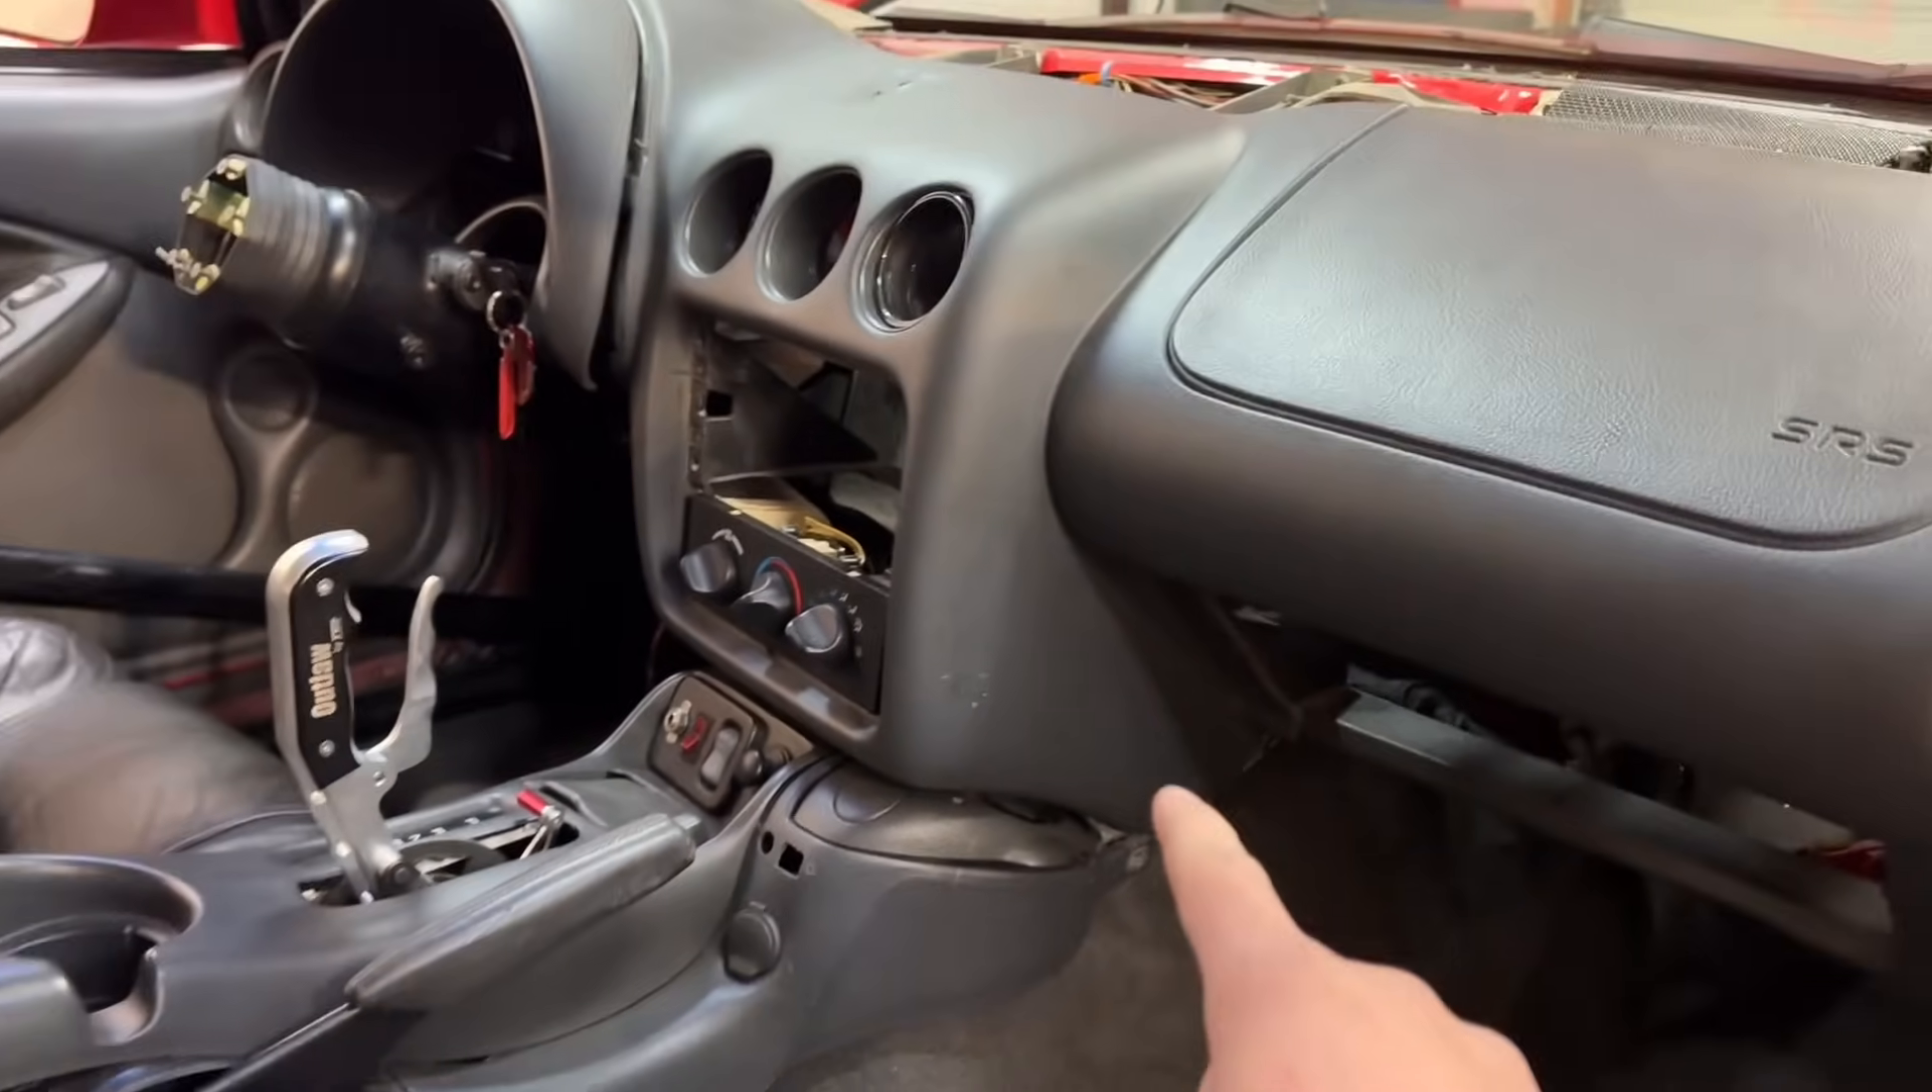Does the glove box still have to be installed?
Yes.